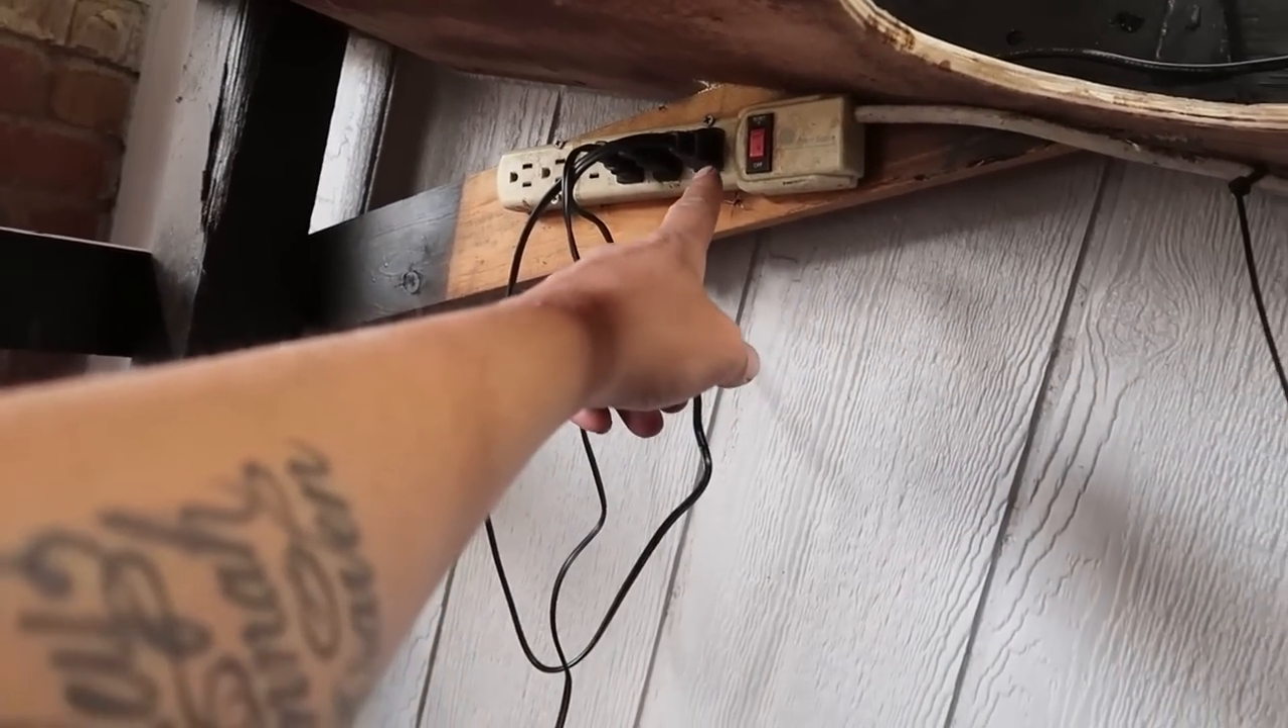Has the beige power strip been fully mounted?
Yes.